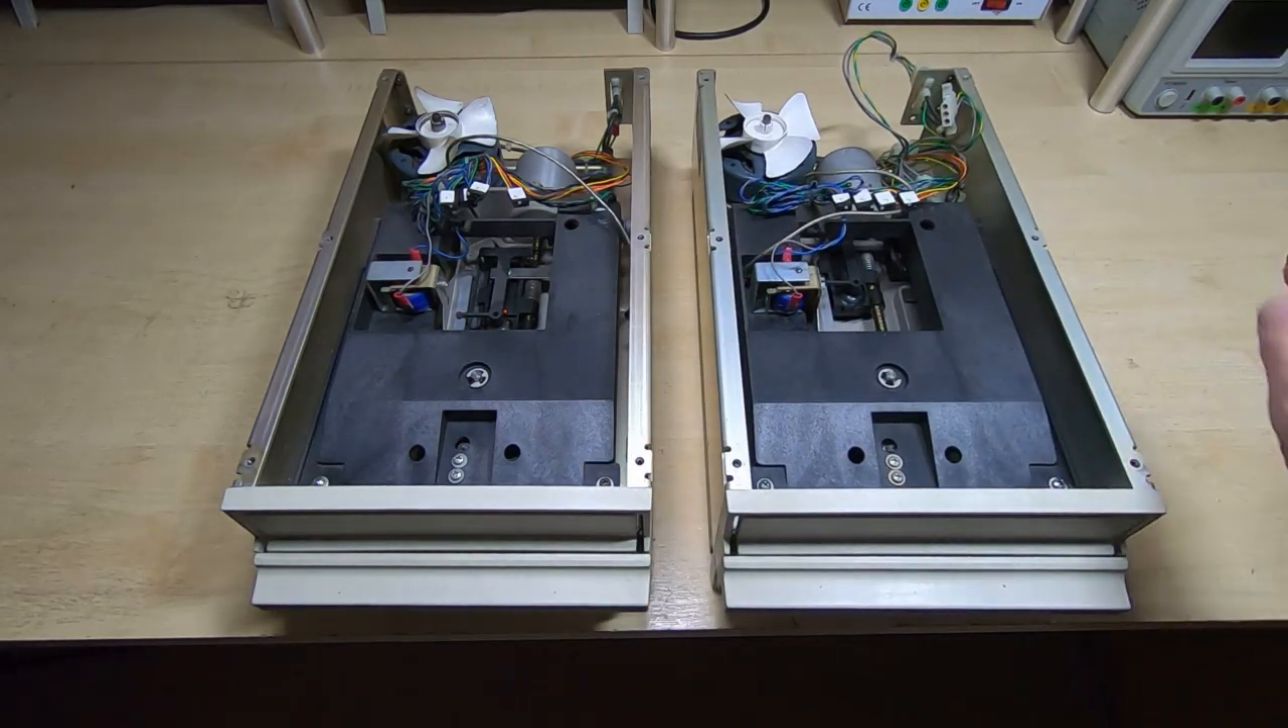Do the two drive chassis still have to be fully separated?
No.